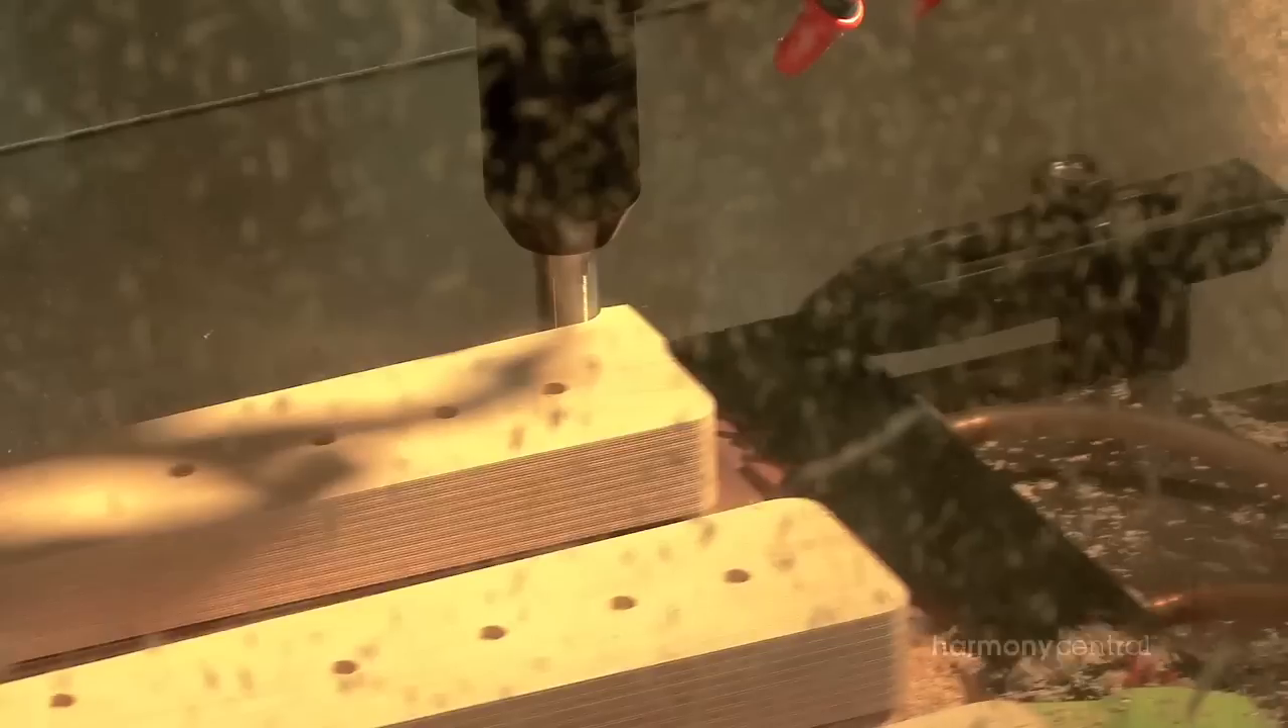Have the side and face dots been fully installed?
No.